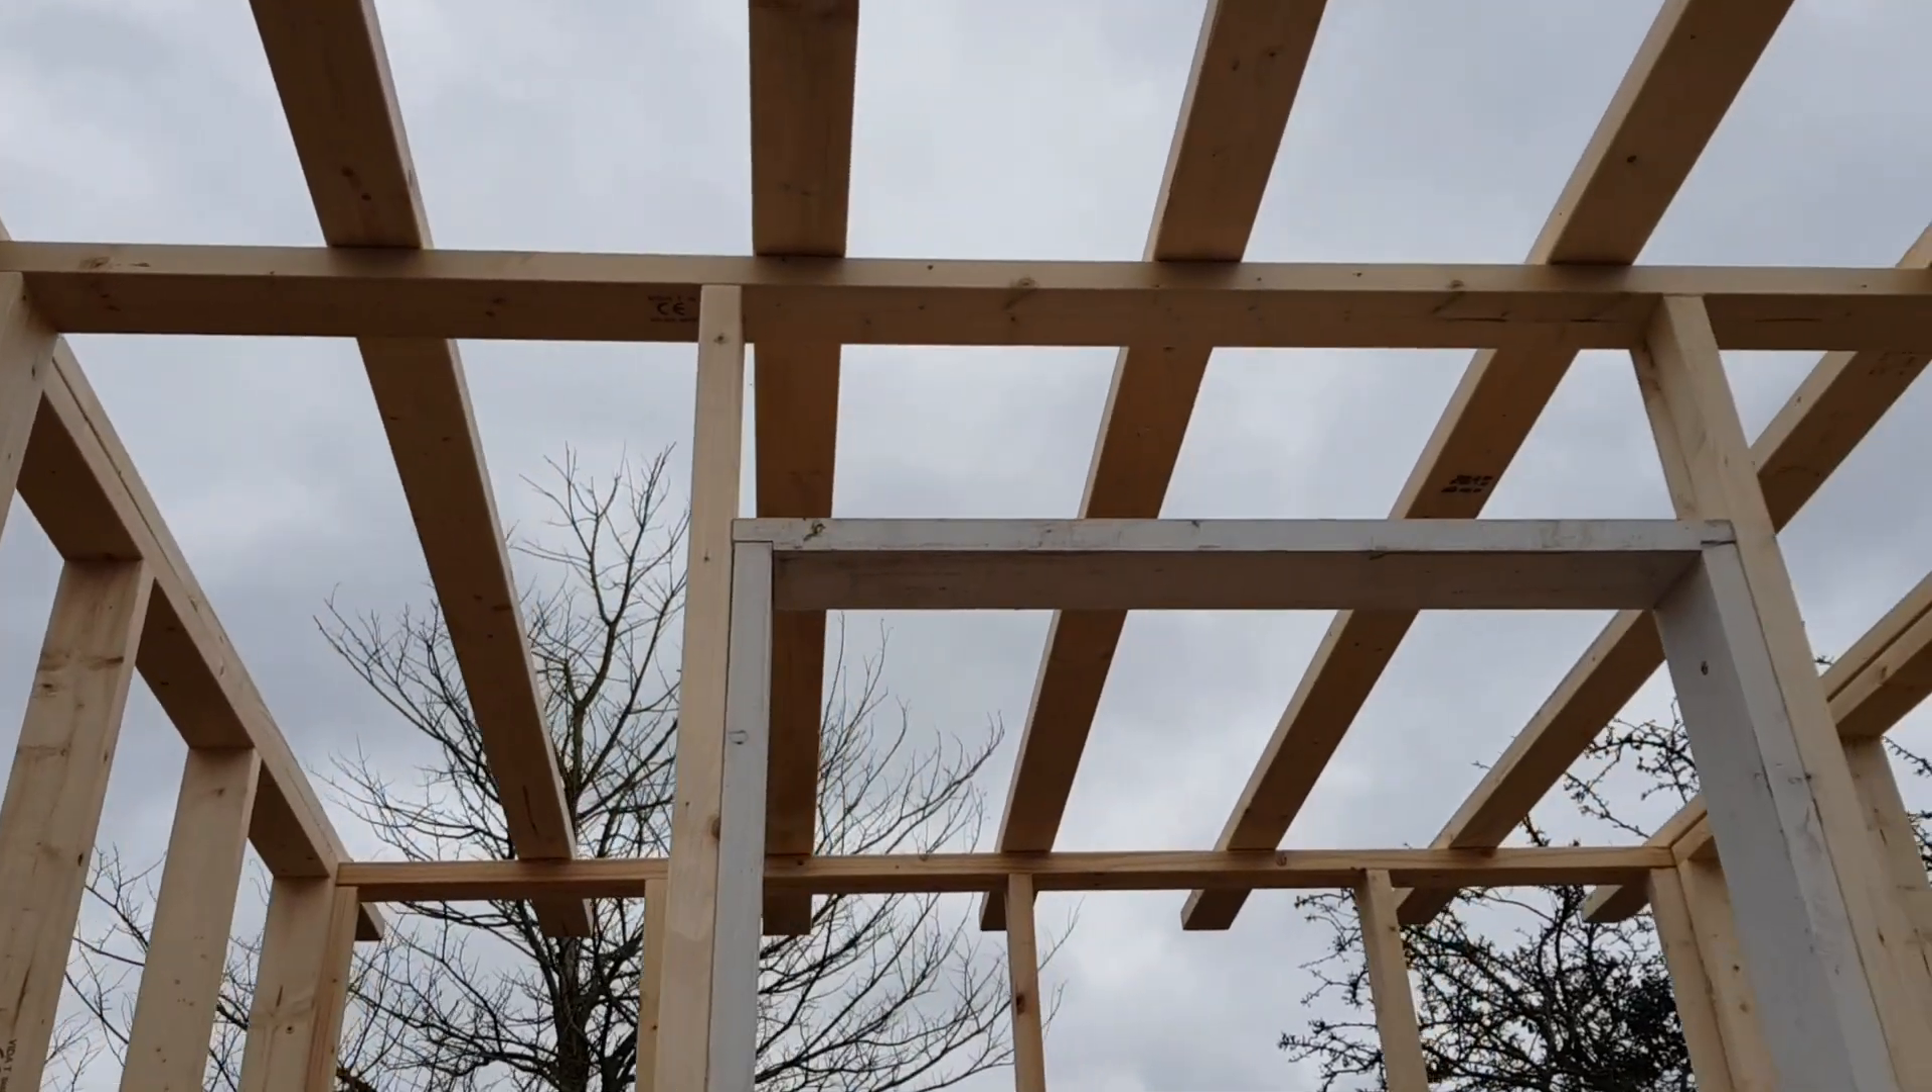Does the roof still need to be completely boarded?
Yes.